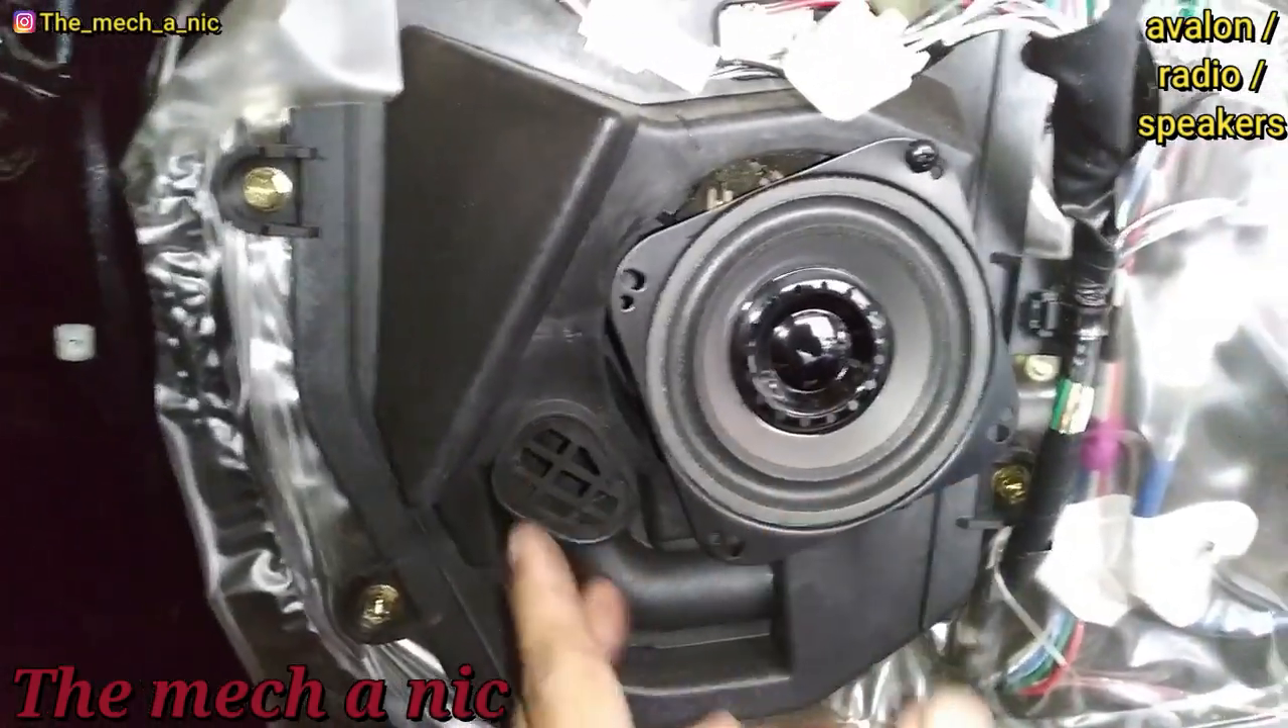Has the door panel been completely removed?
Yes.